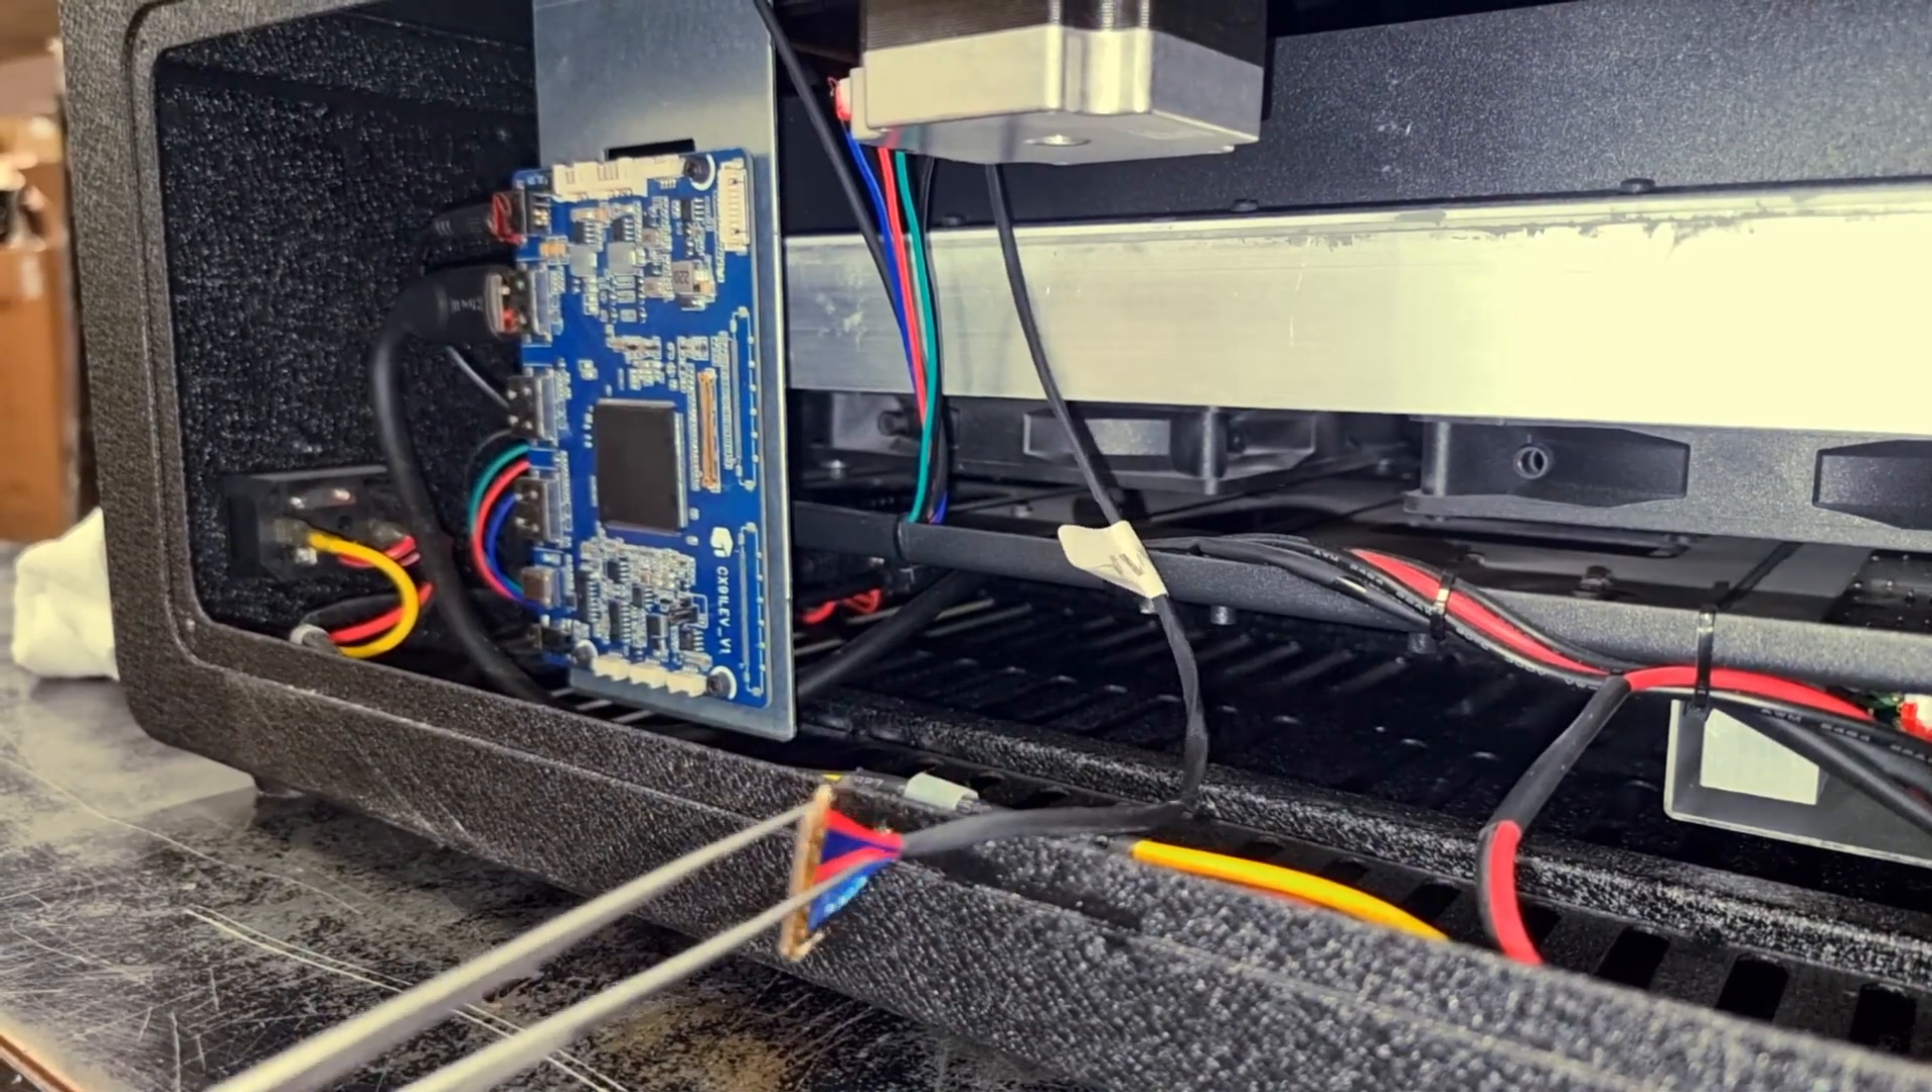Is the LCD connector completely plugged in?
No.